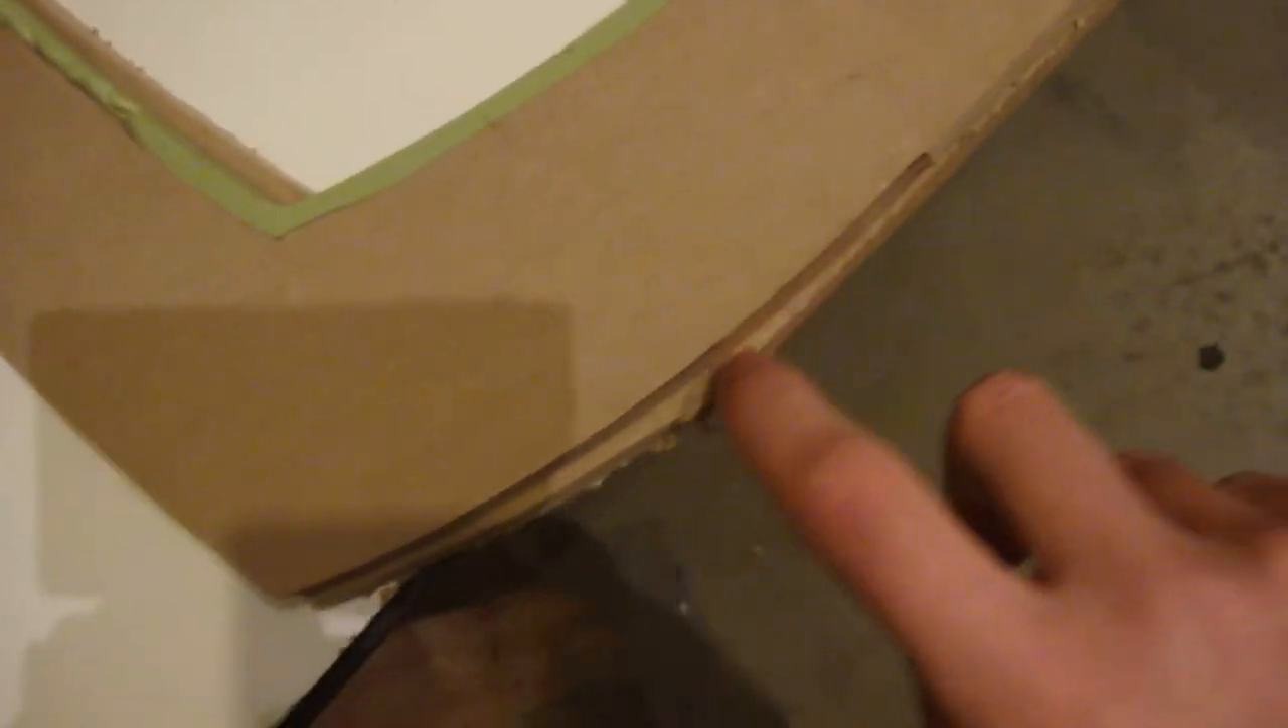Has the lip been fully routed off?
No.